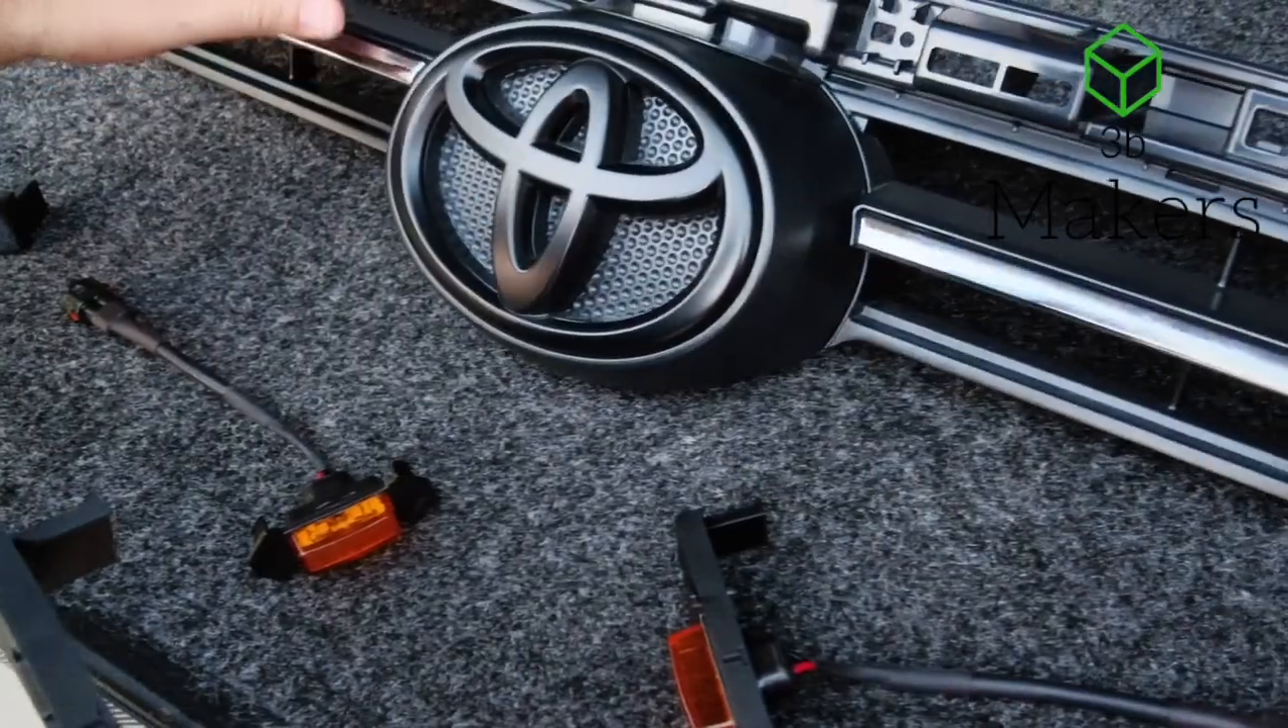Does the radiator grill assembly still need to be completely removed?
No.